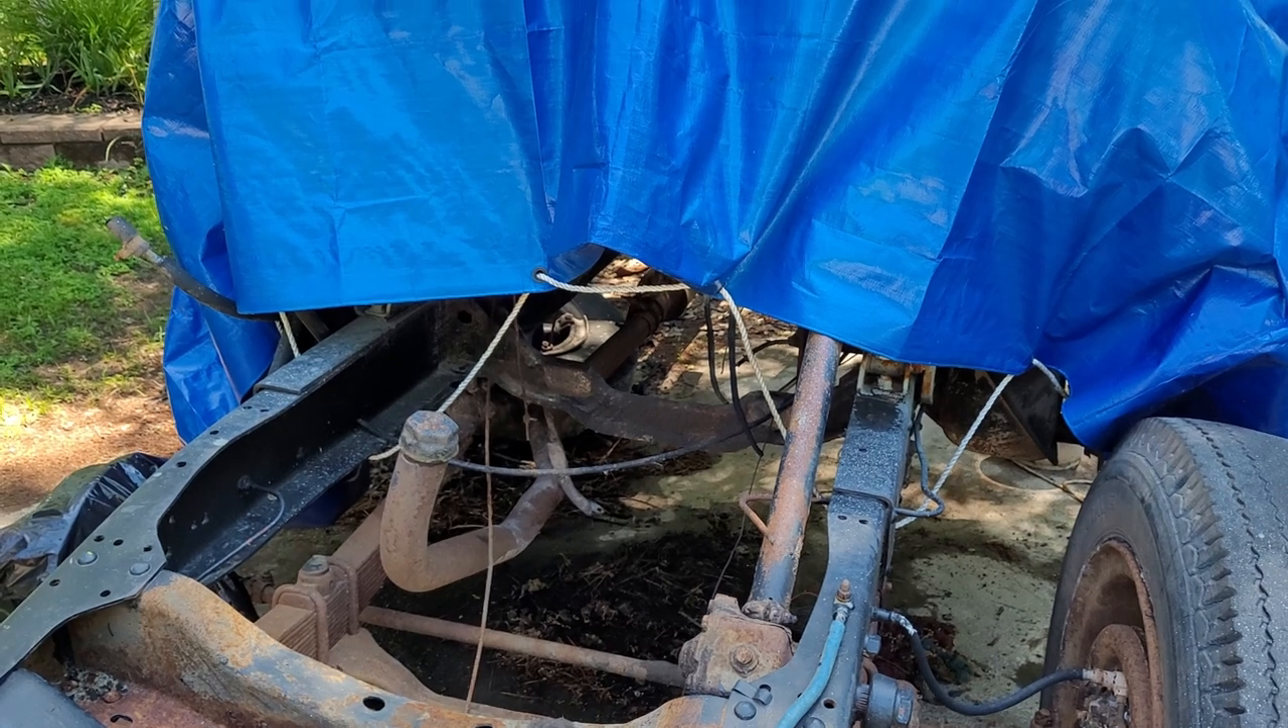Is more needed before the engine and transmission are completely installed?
Yes.